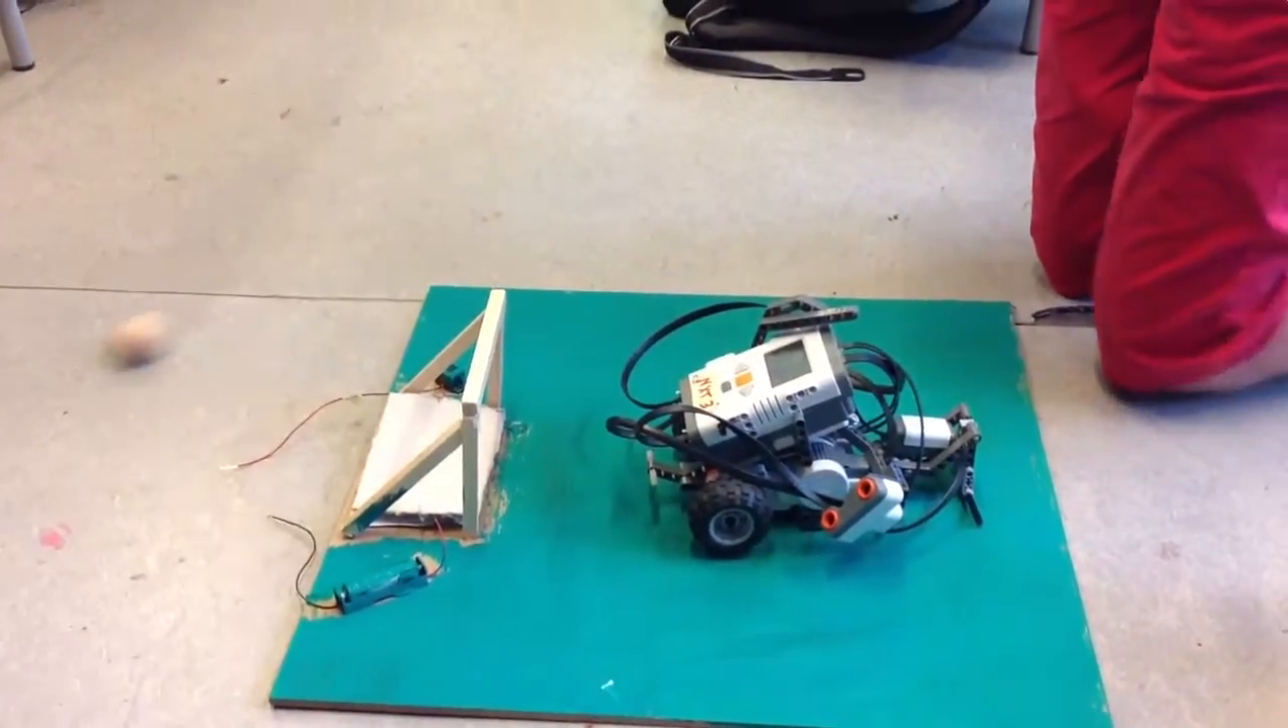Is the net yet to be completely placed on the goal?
Yes.